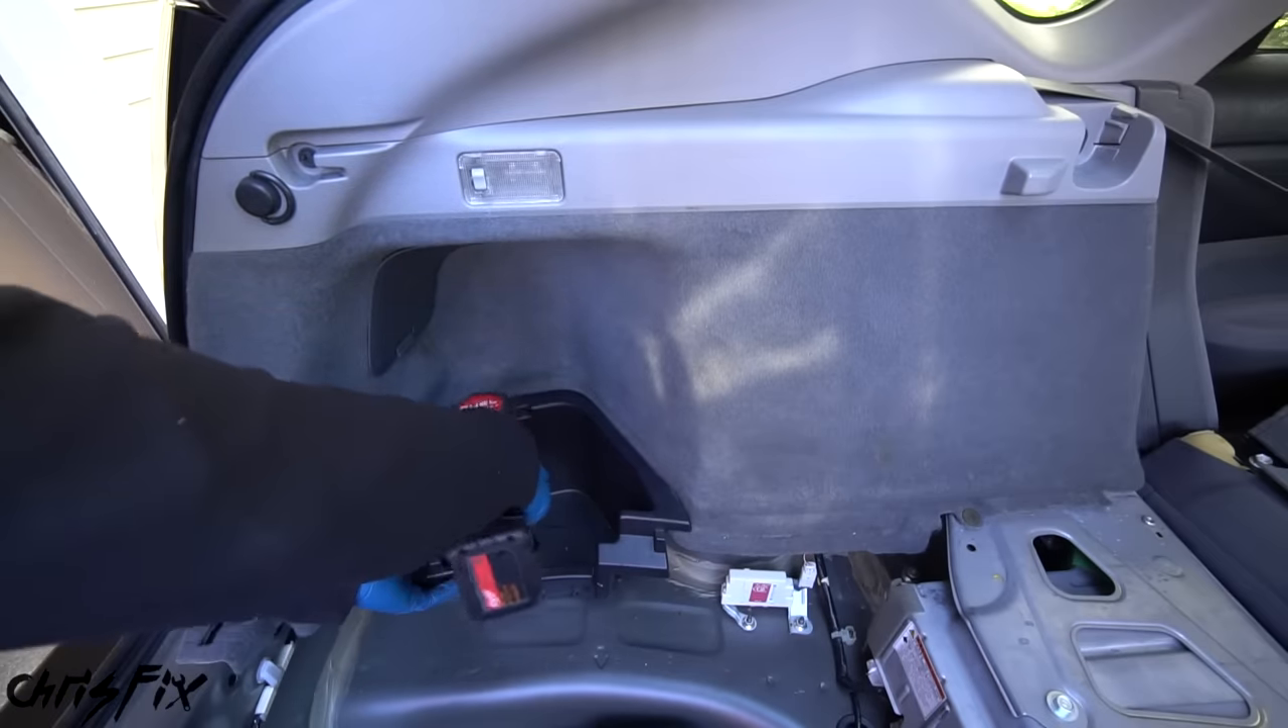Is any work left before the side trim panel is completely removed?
Yes.